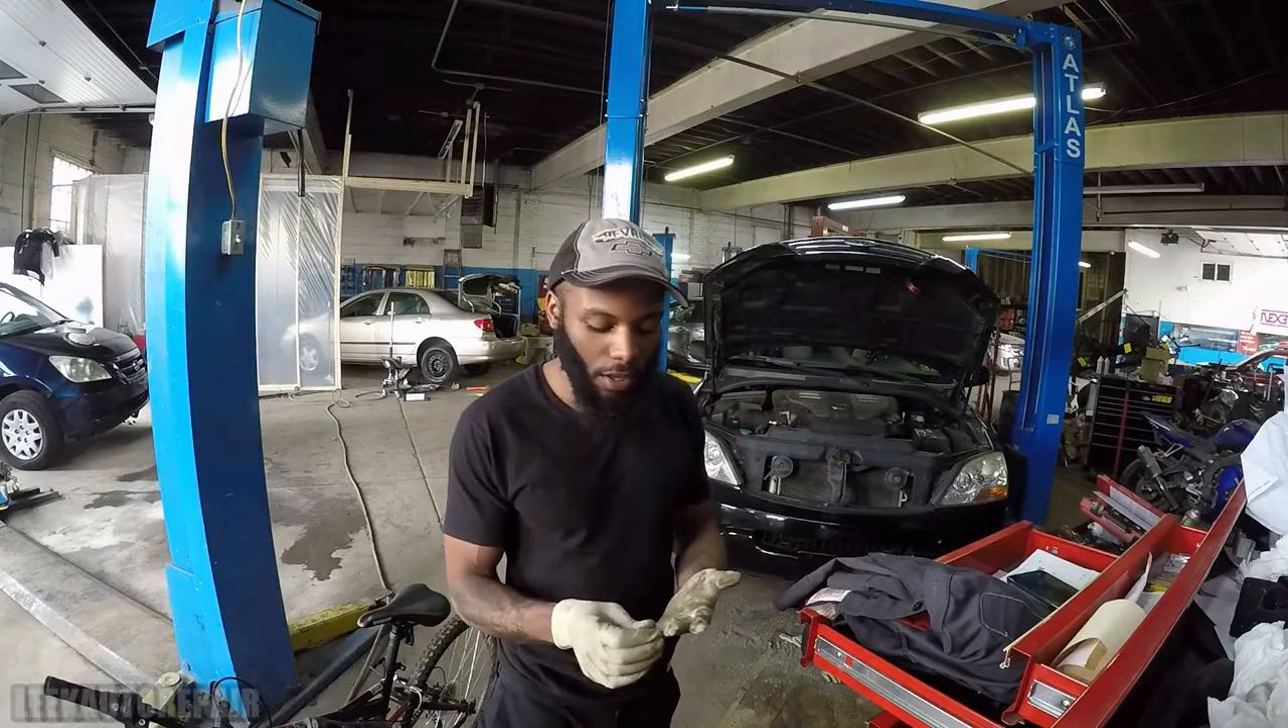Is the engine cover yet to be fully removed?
Yes.